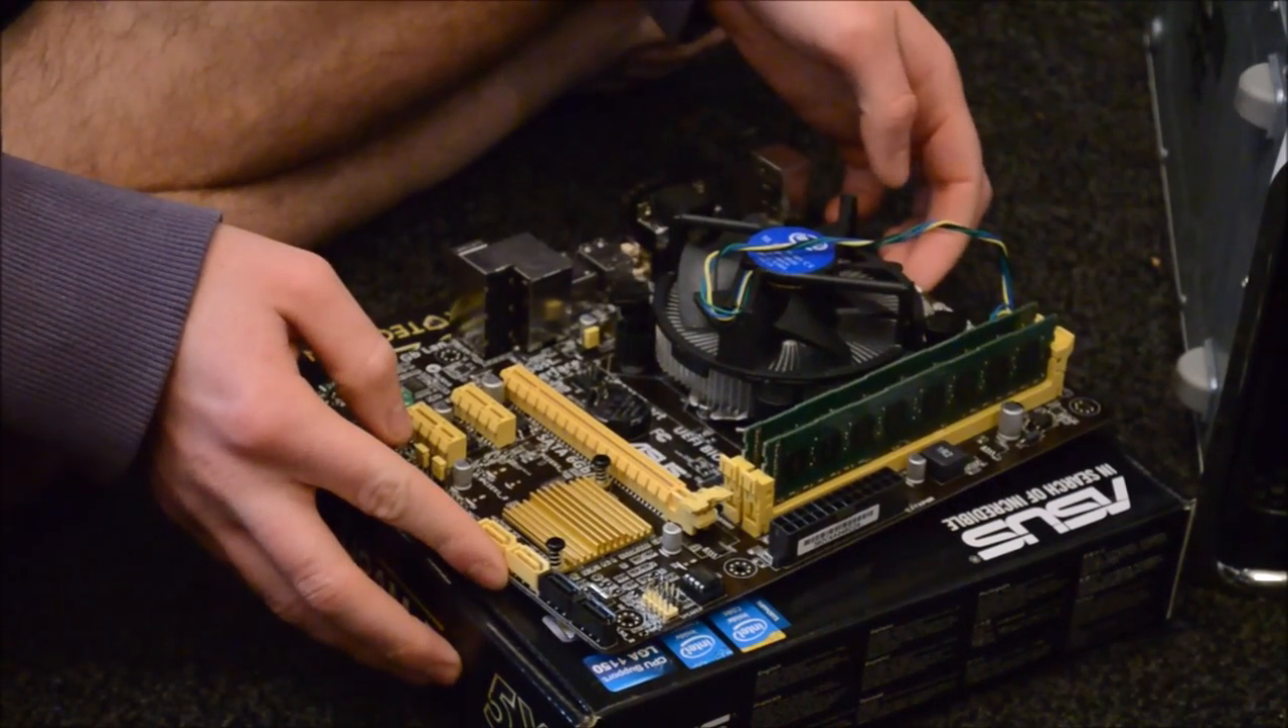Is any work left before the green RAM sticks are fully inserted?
No.